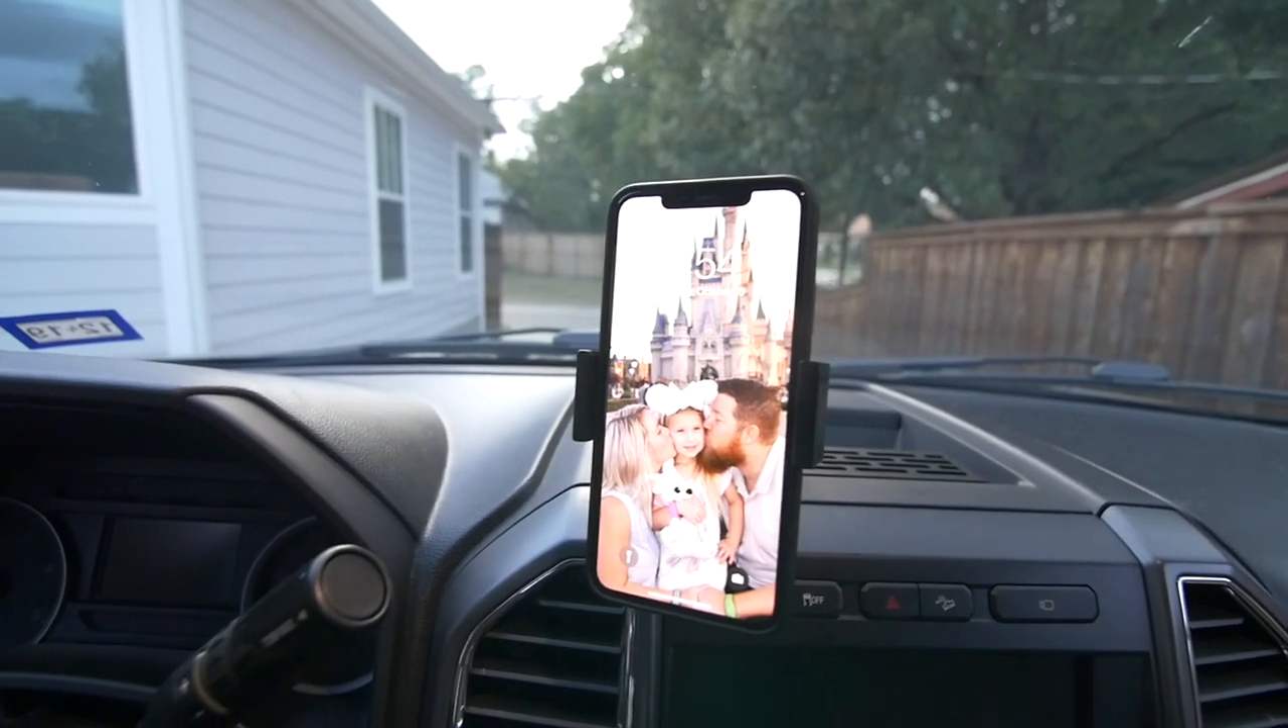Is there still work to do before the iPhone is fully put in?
No.